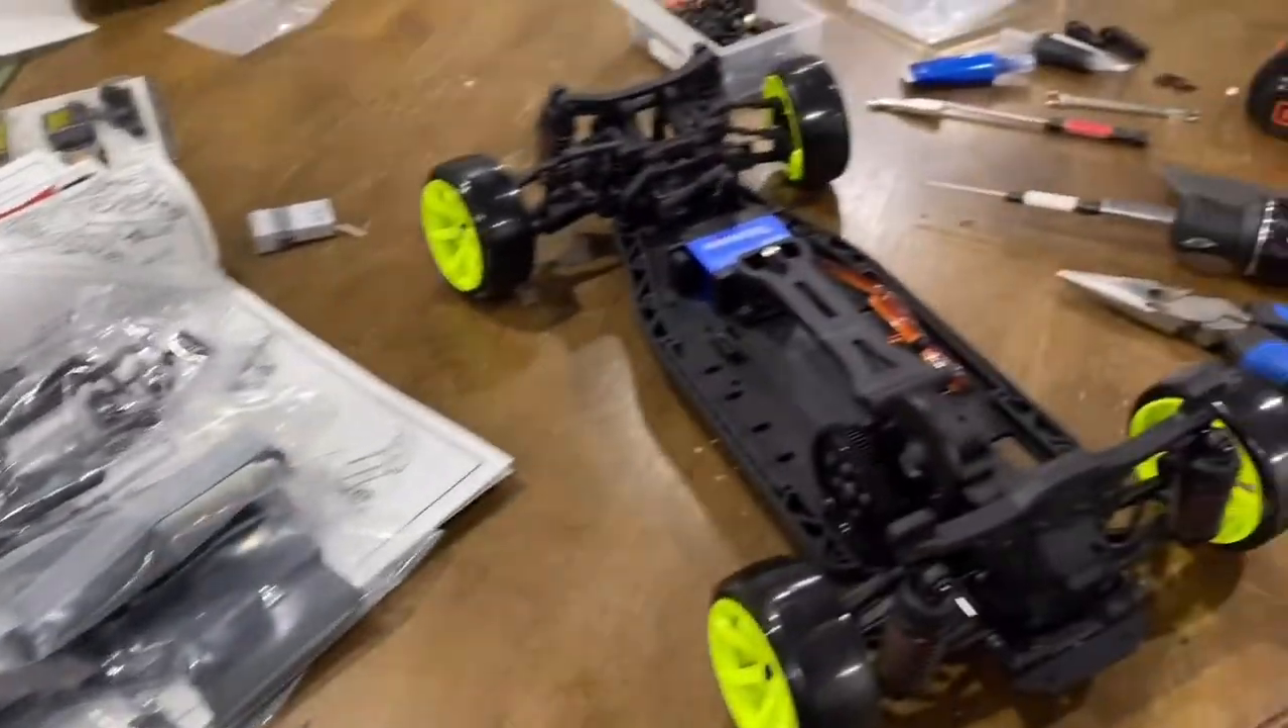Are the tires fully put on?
Yes.